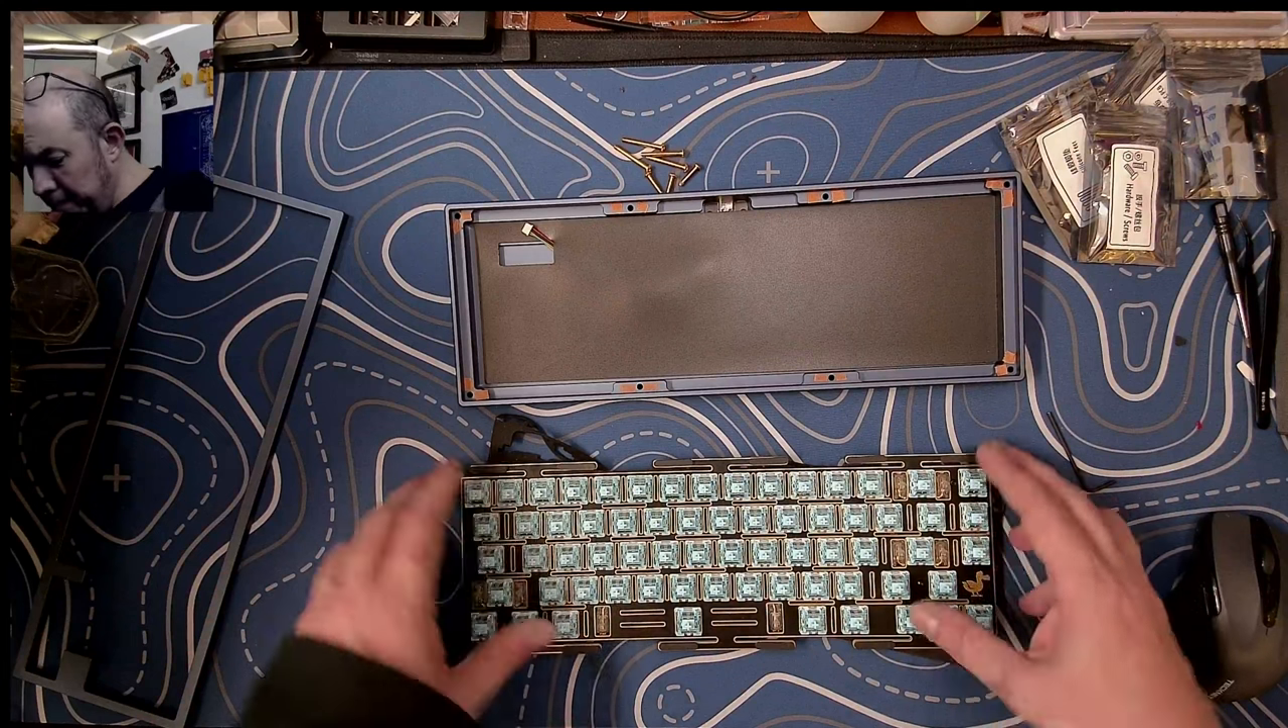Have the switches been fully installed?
Yes.